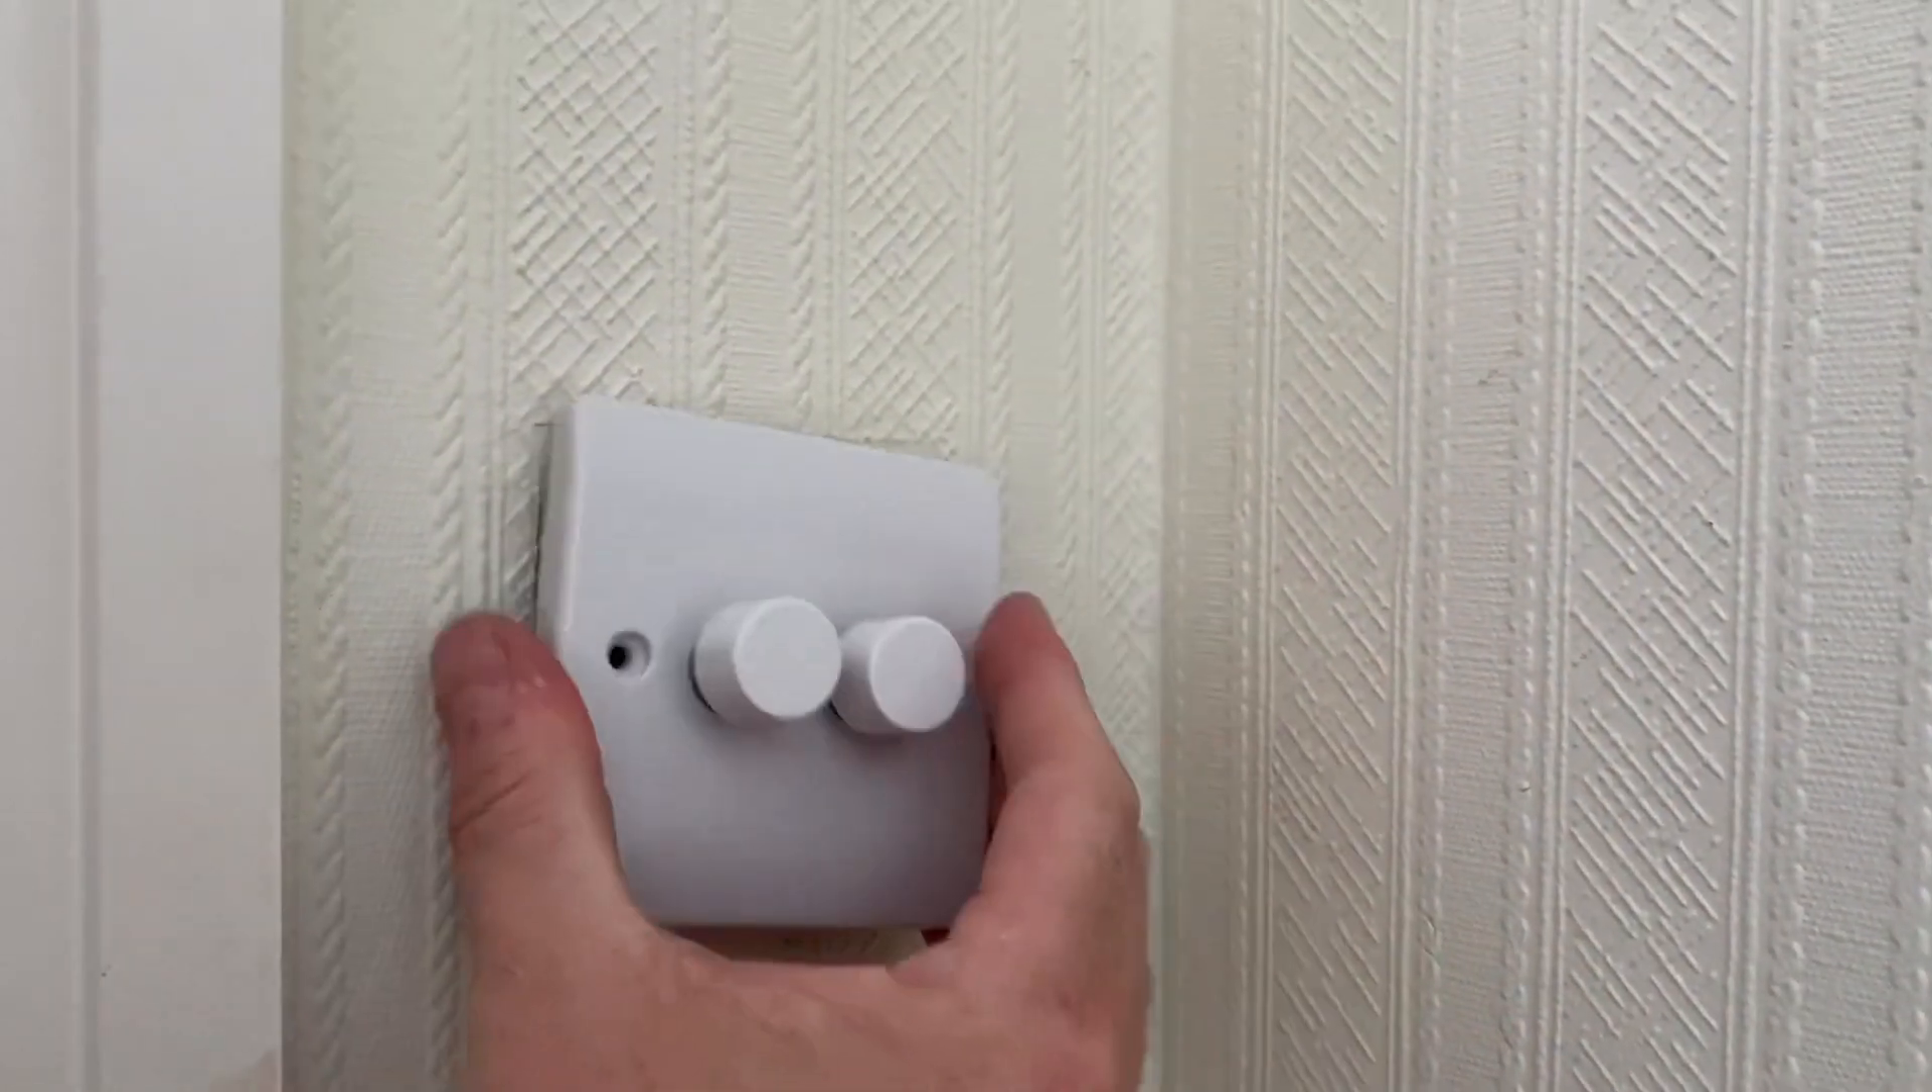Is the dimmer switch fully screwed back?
No.